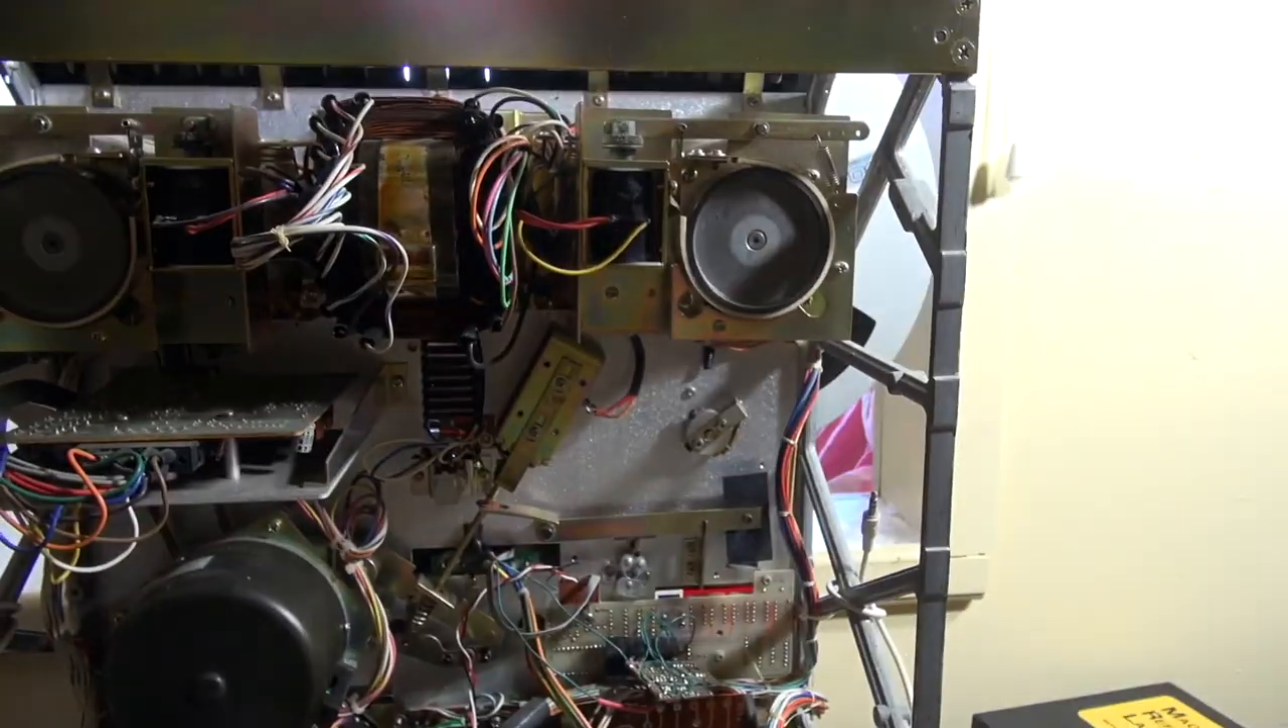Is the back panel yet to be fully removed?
No.